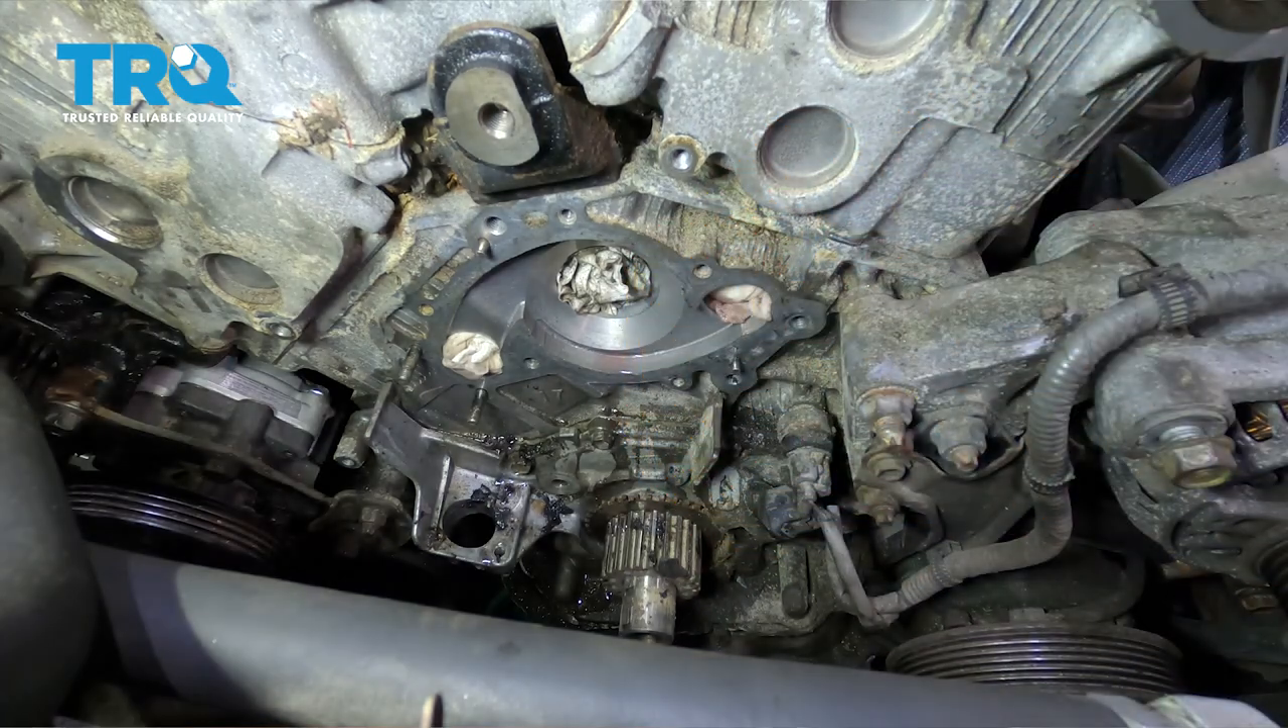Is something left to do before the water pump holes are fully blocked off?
No.